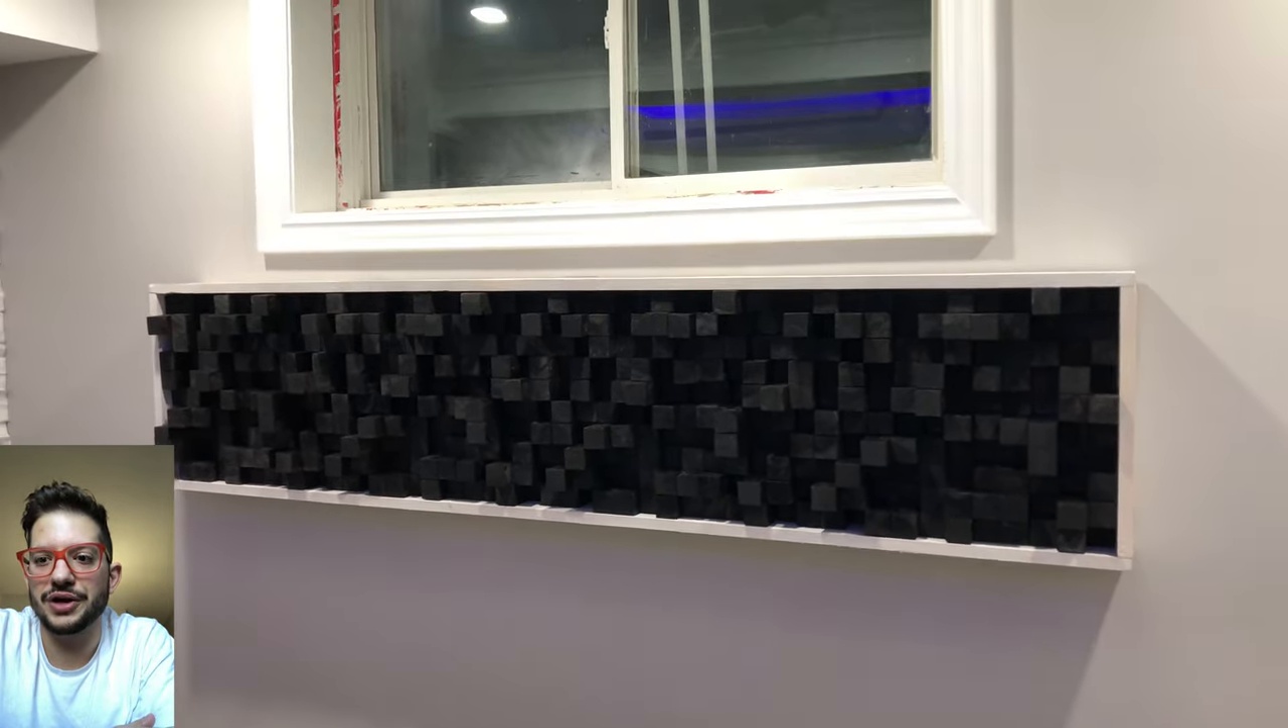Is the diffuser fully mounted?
Yes.